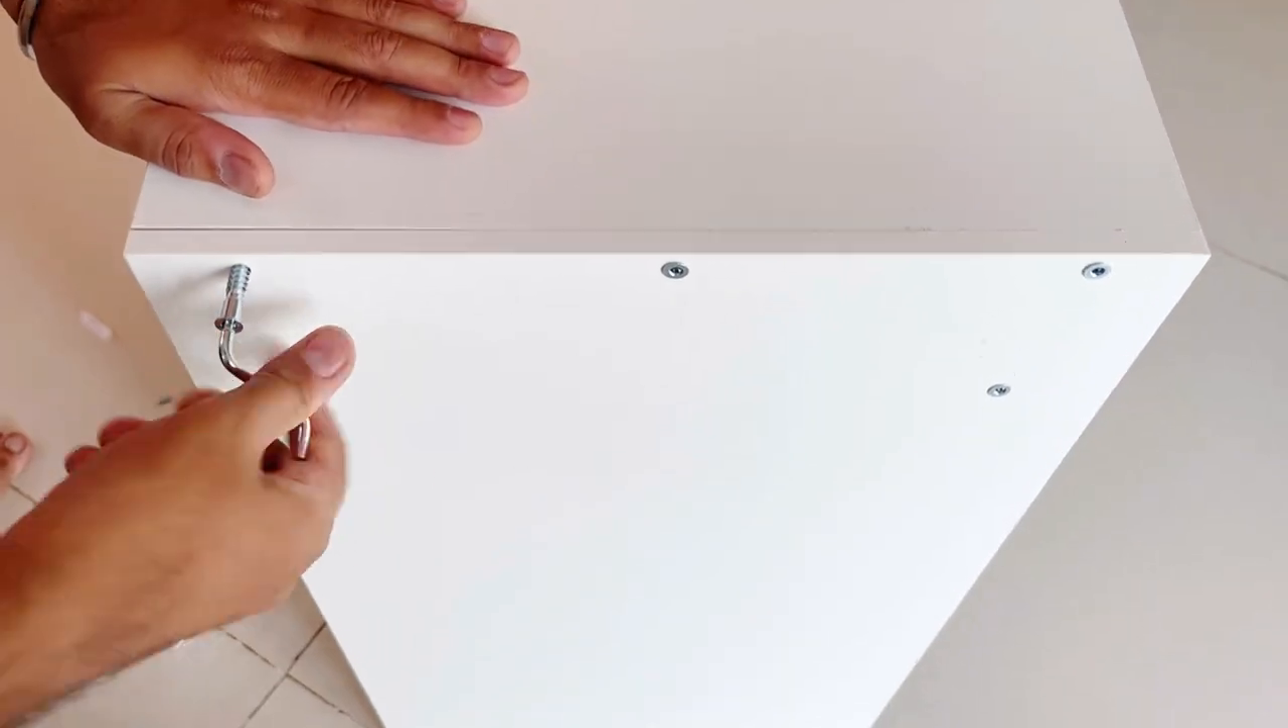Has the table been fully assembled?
No.